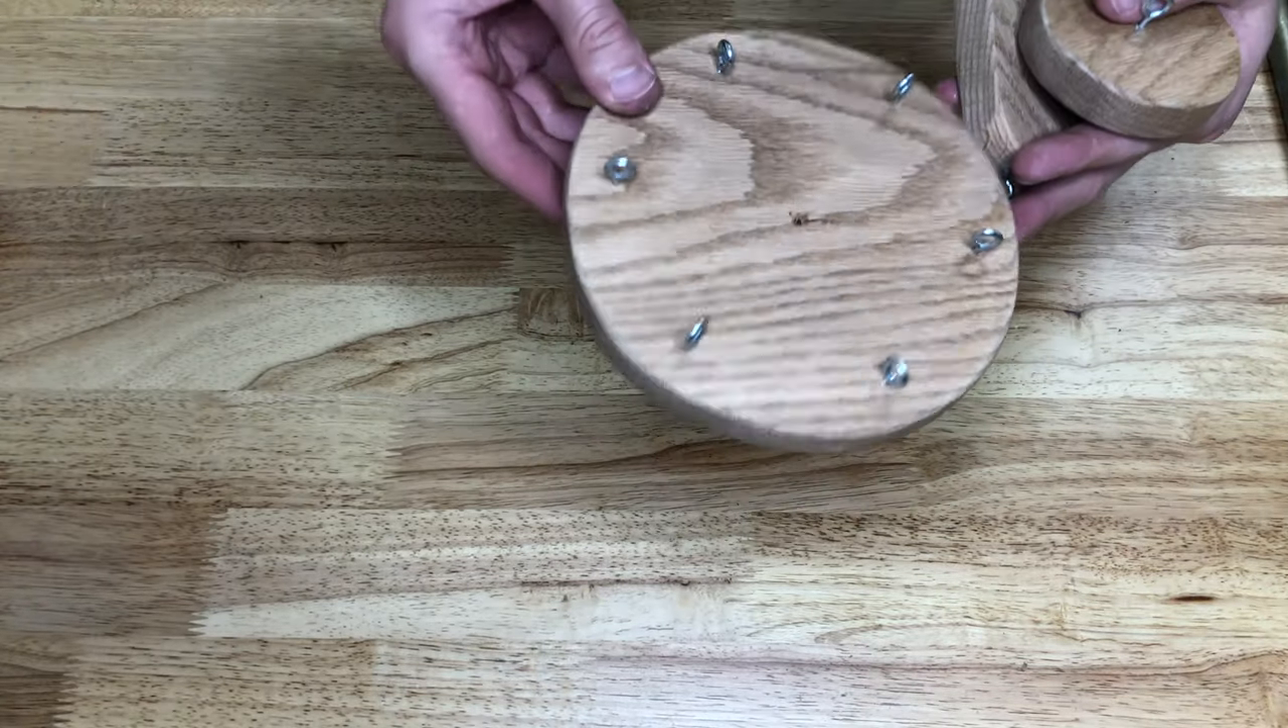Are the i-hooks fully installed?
Yes.